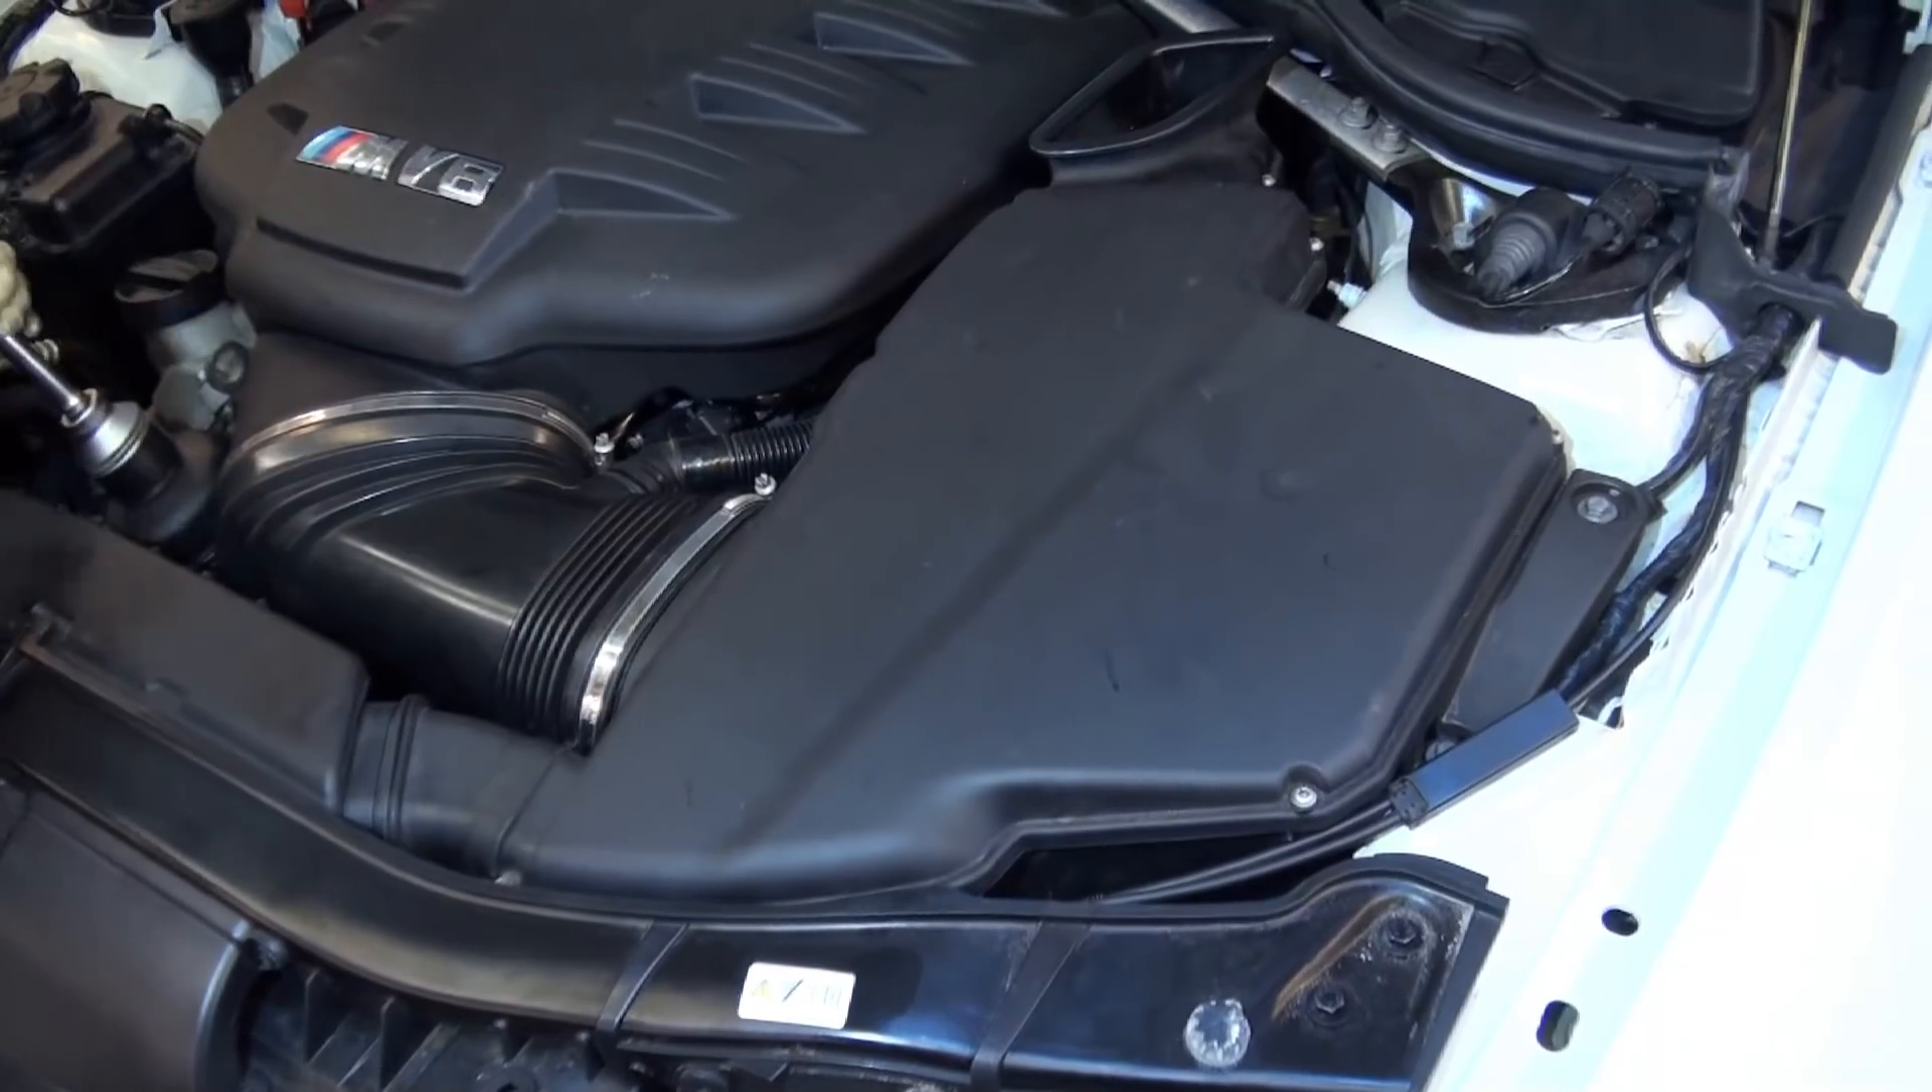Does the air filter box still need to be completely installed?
No.